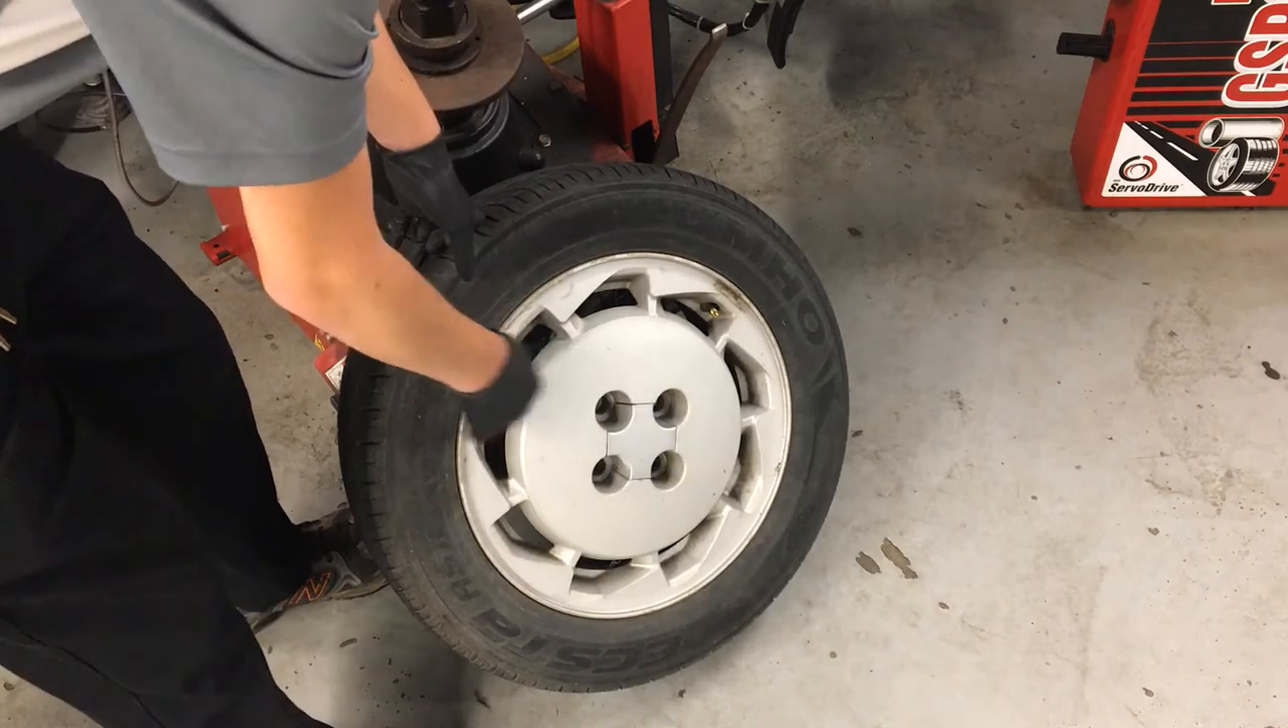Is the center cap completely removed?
No.